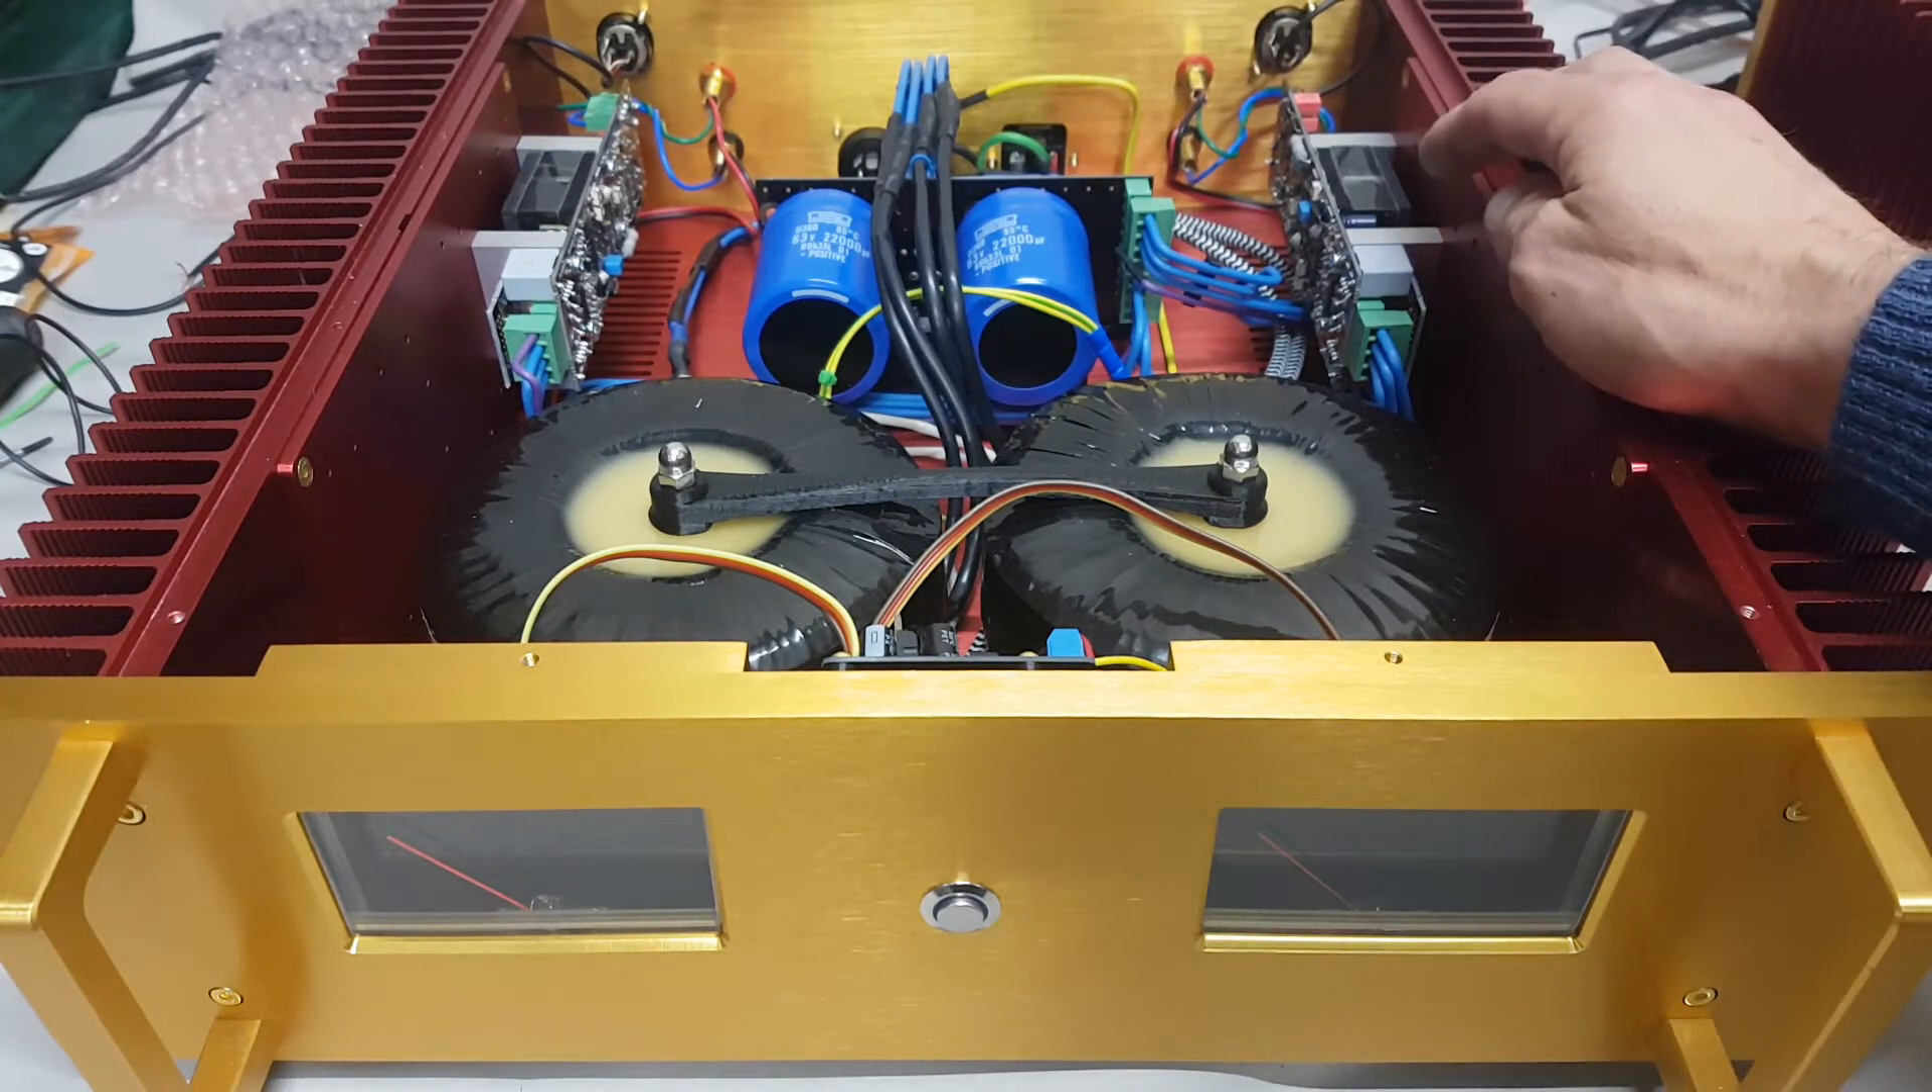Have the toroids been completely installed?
Yes.